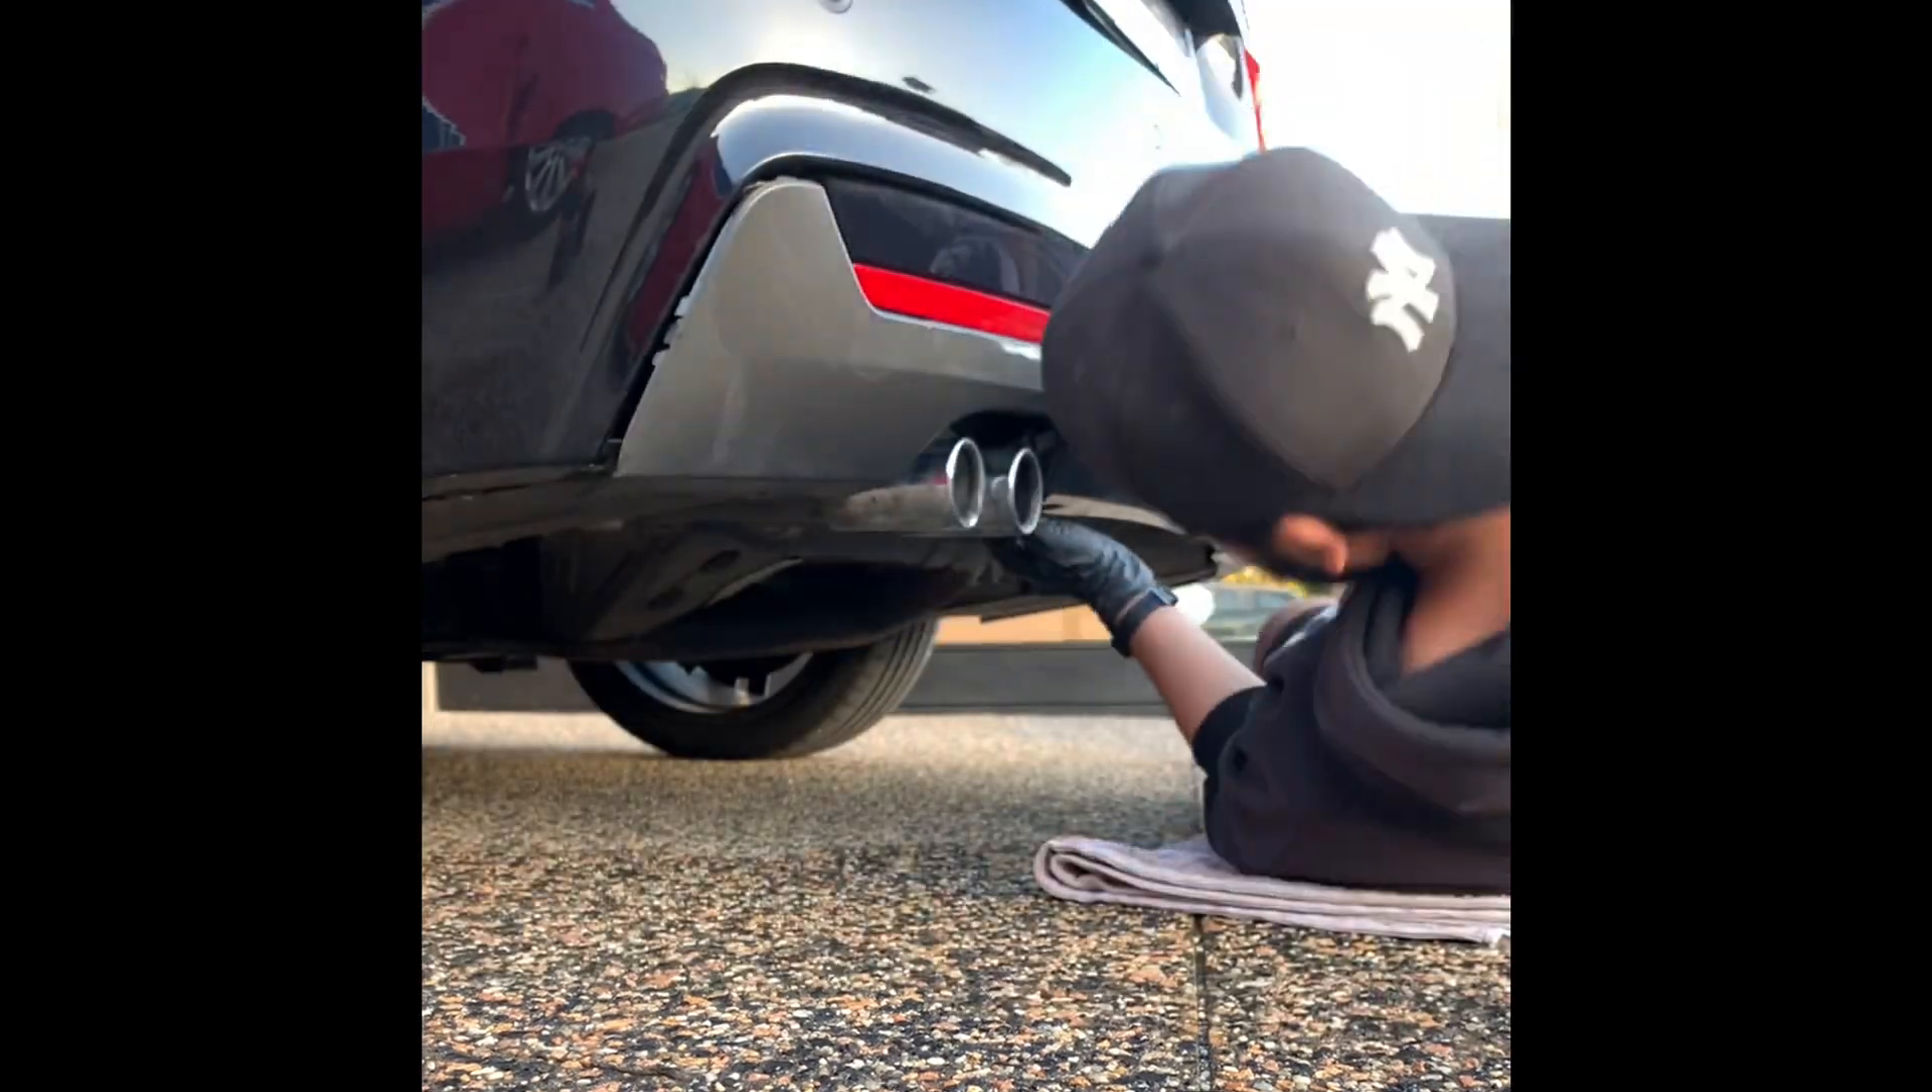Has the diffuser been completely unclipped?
No.